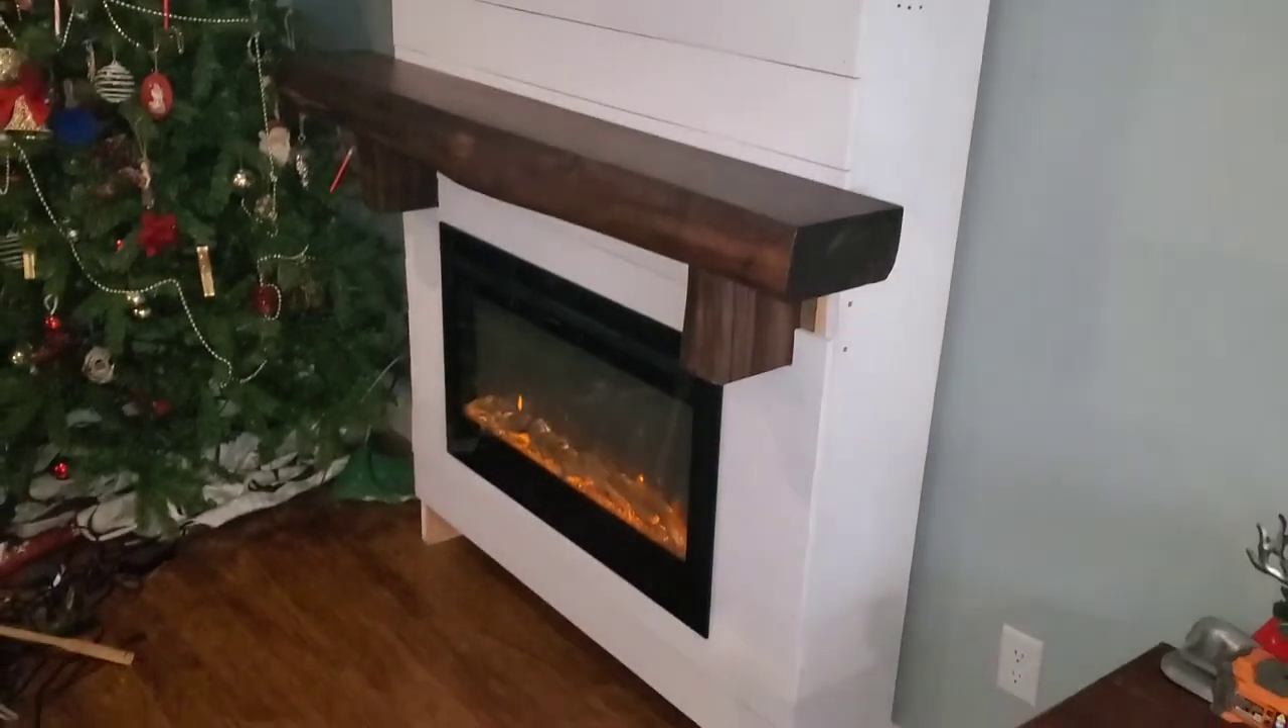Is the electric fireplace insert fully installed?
Yes.